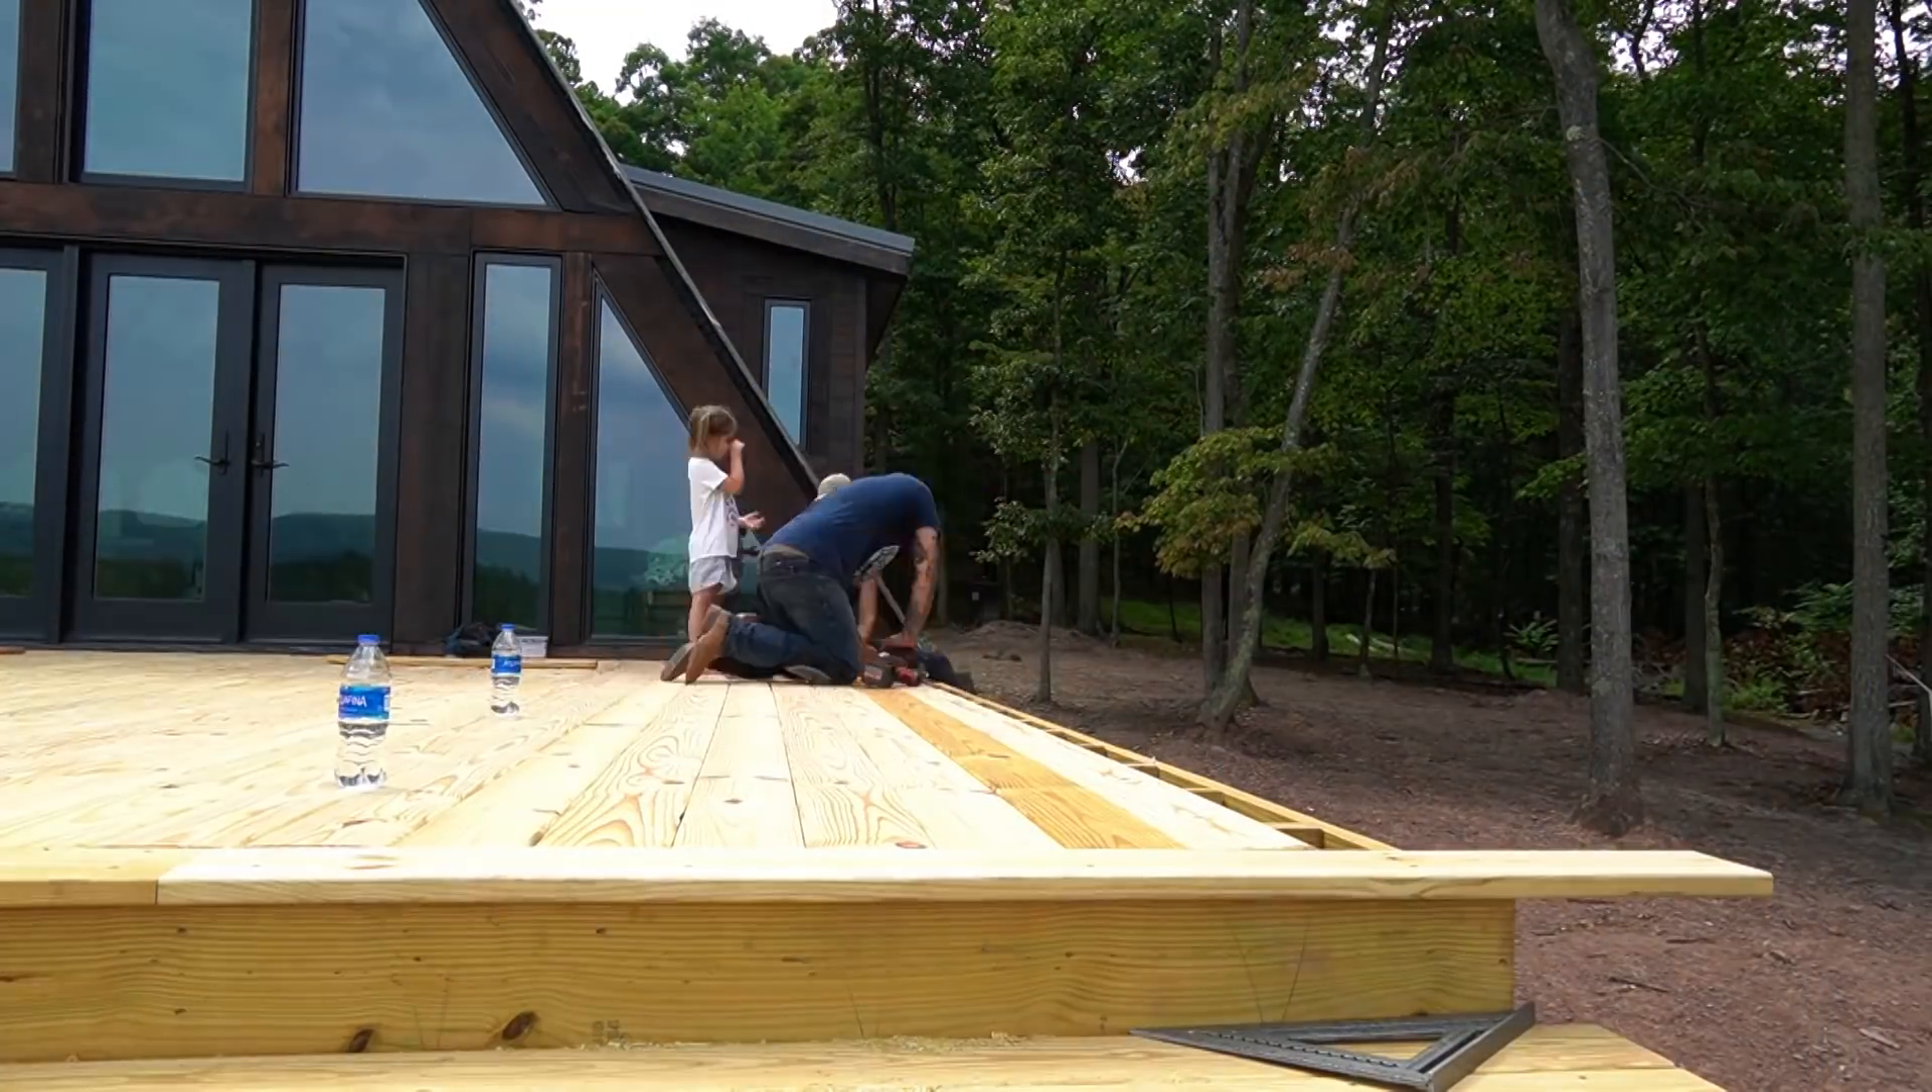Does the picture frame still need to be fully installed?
Yes.